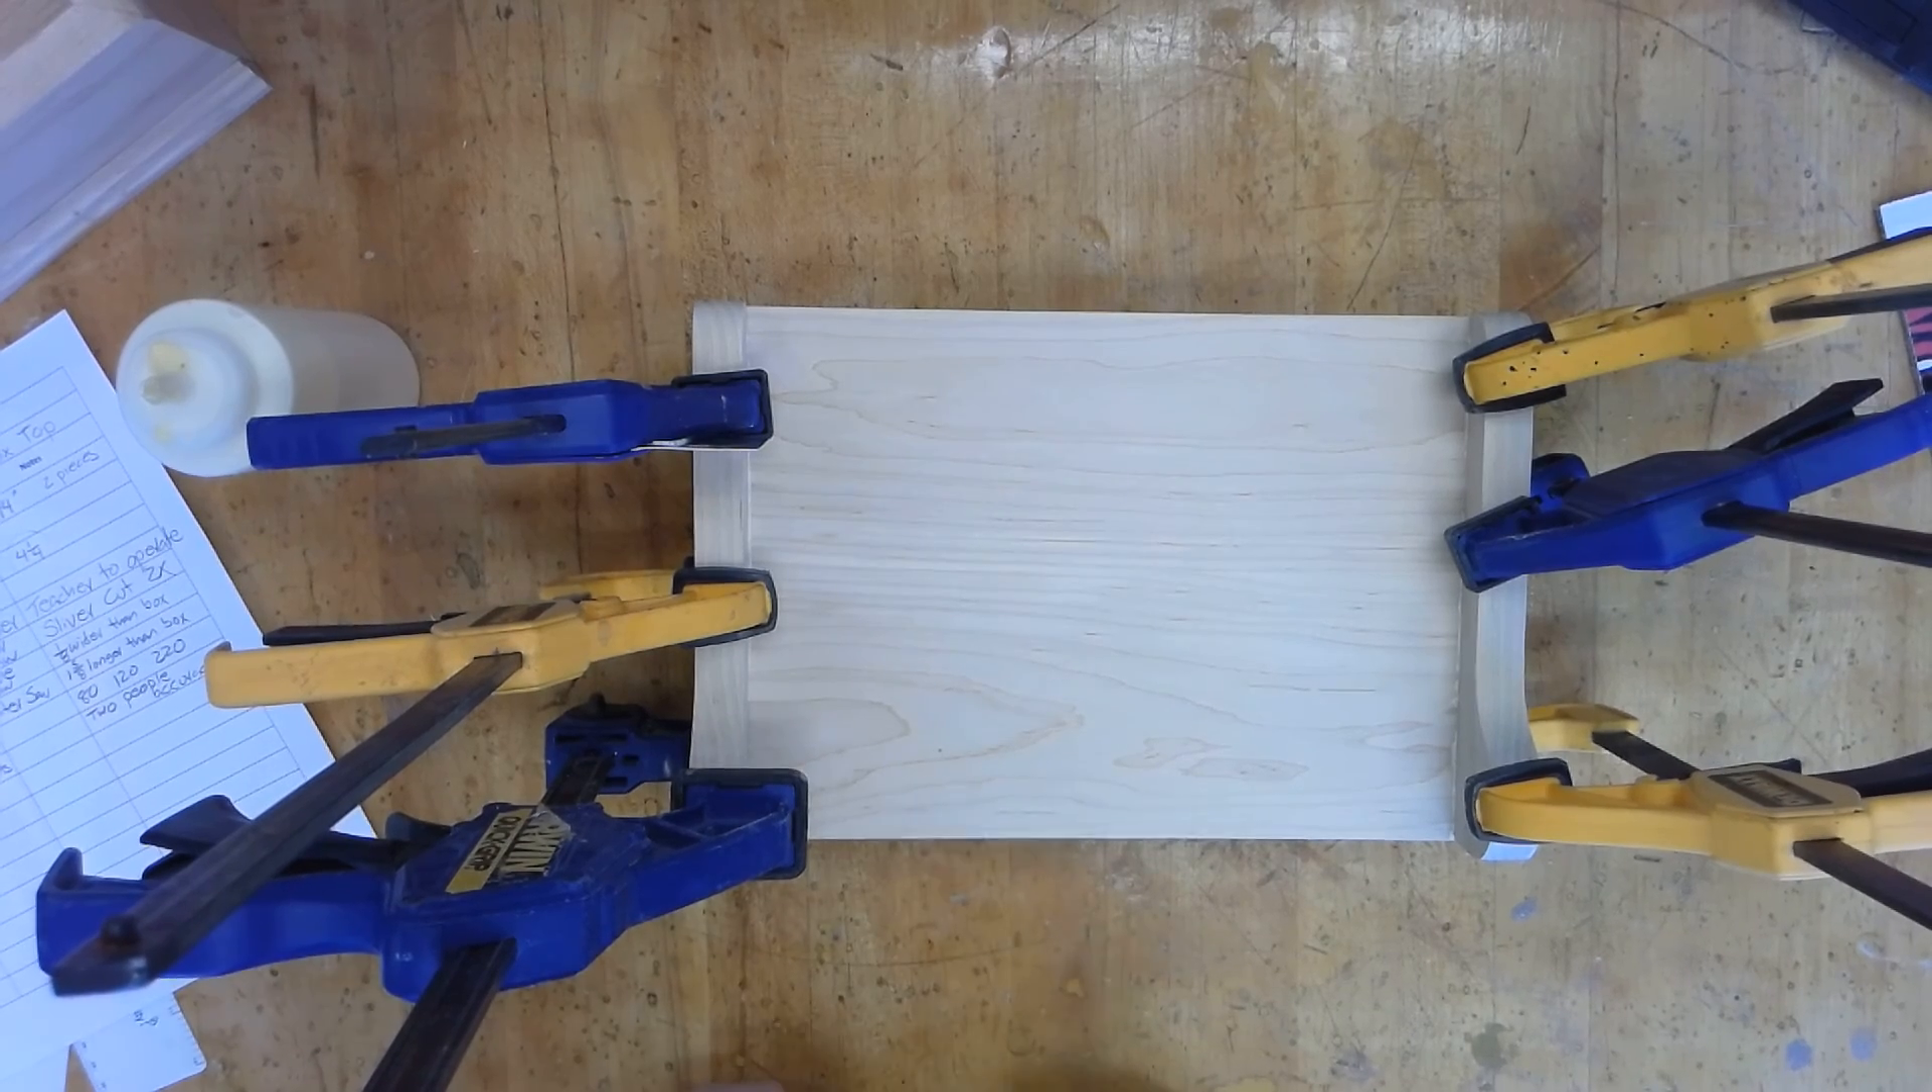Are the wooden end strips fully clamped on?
Yes.